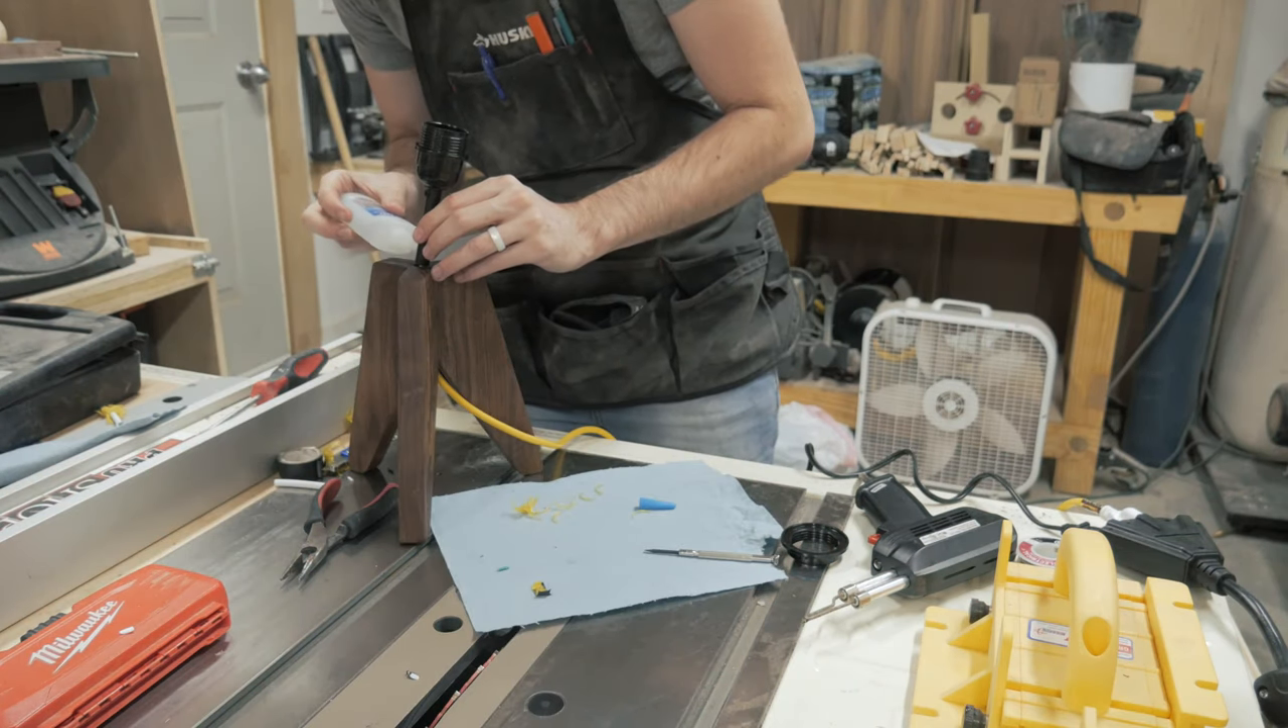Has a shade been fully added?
No.